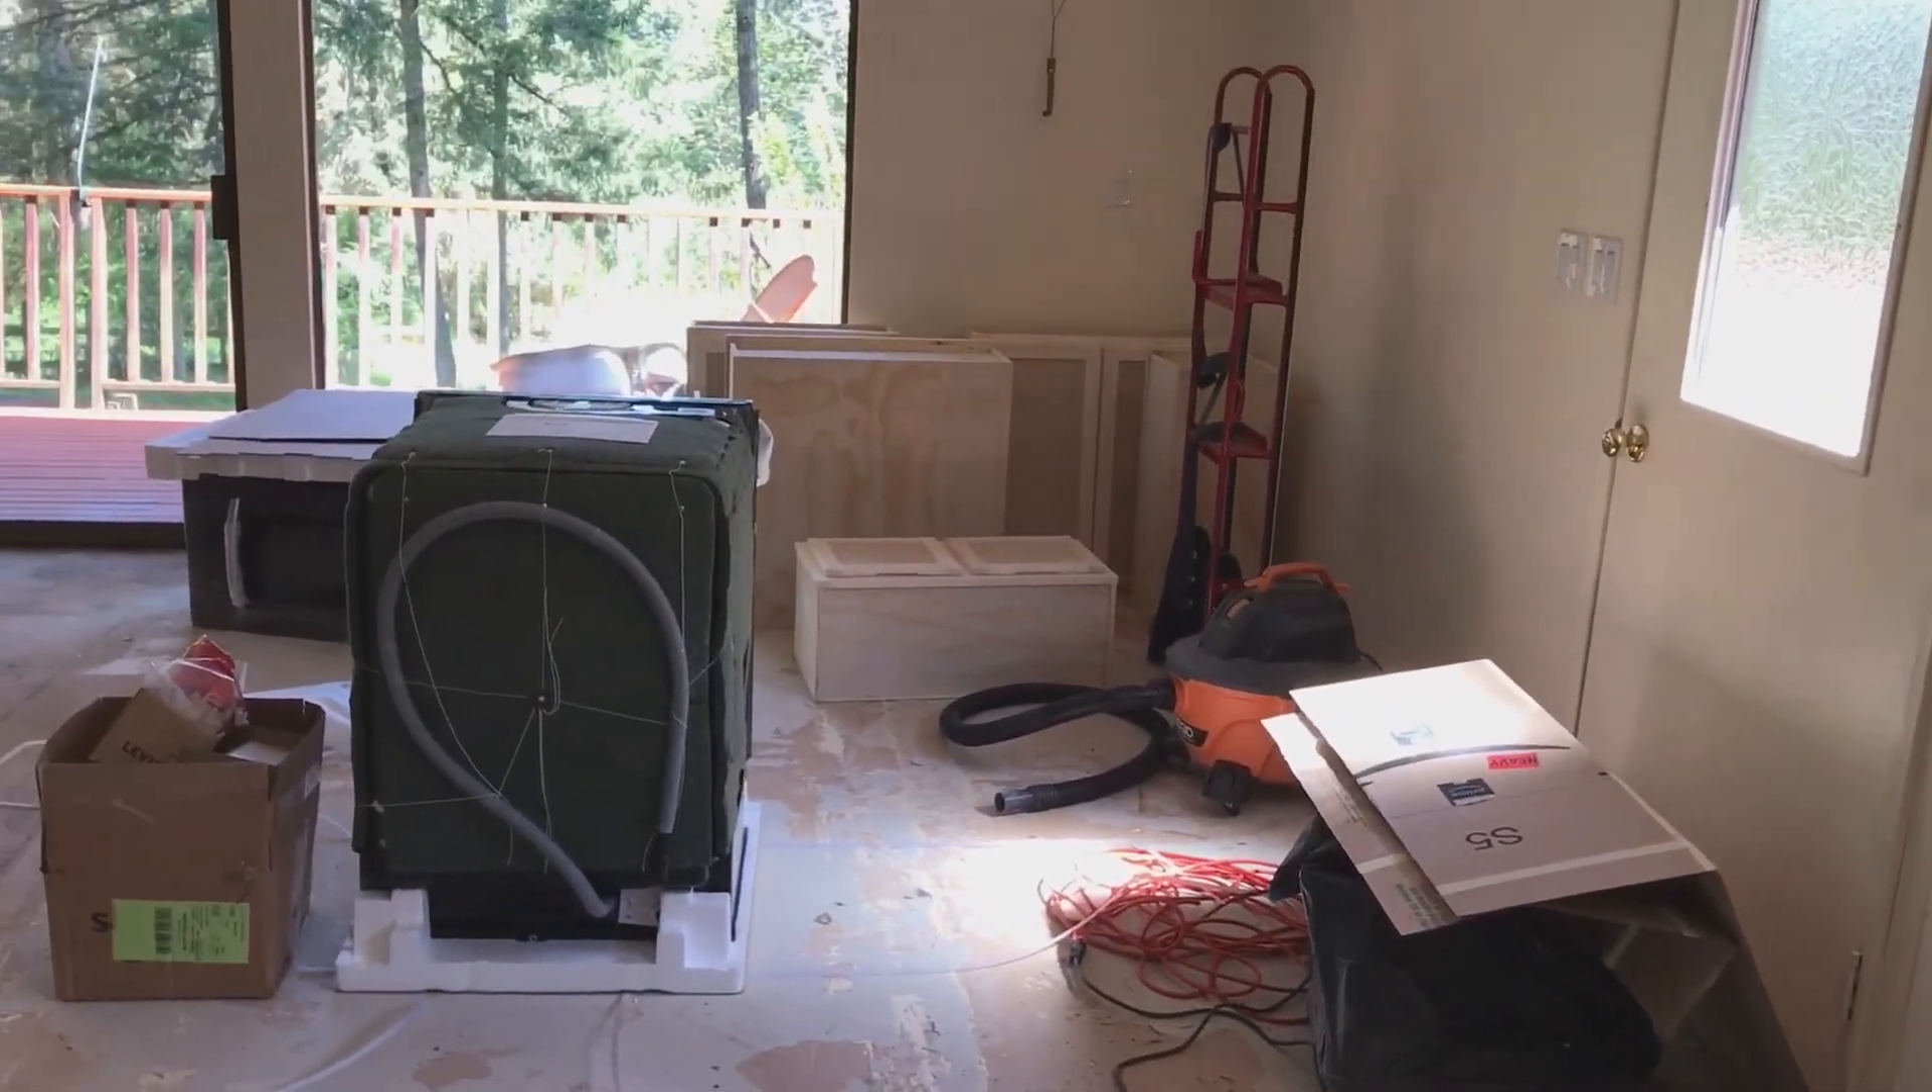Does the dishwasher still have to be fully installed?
Yes.